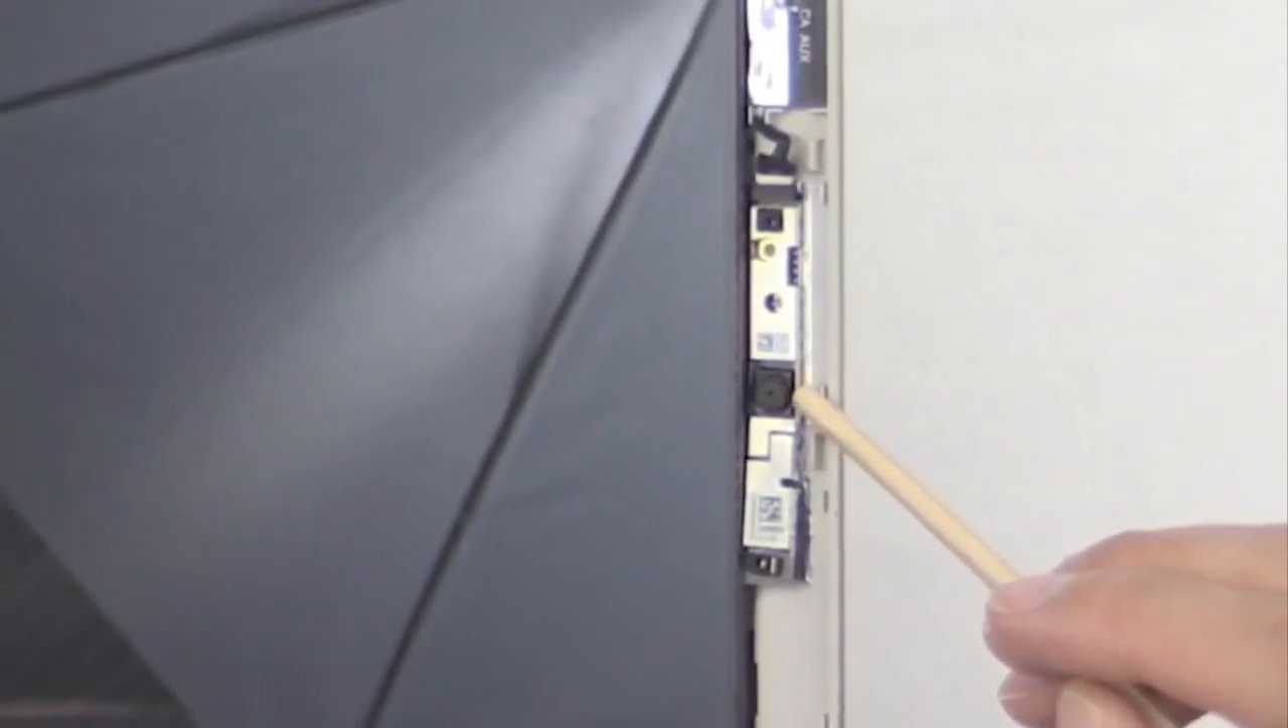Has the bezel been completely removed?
Yes.